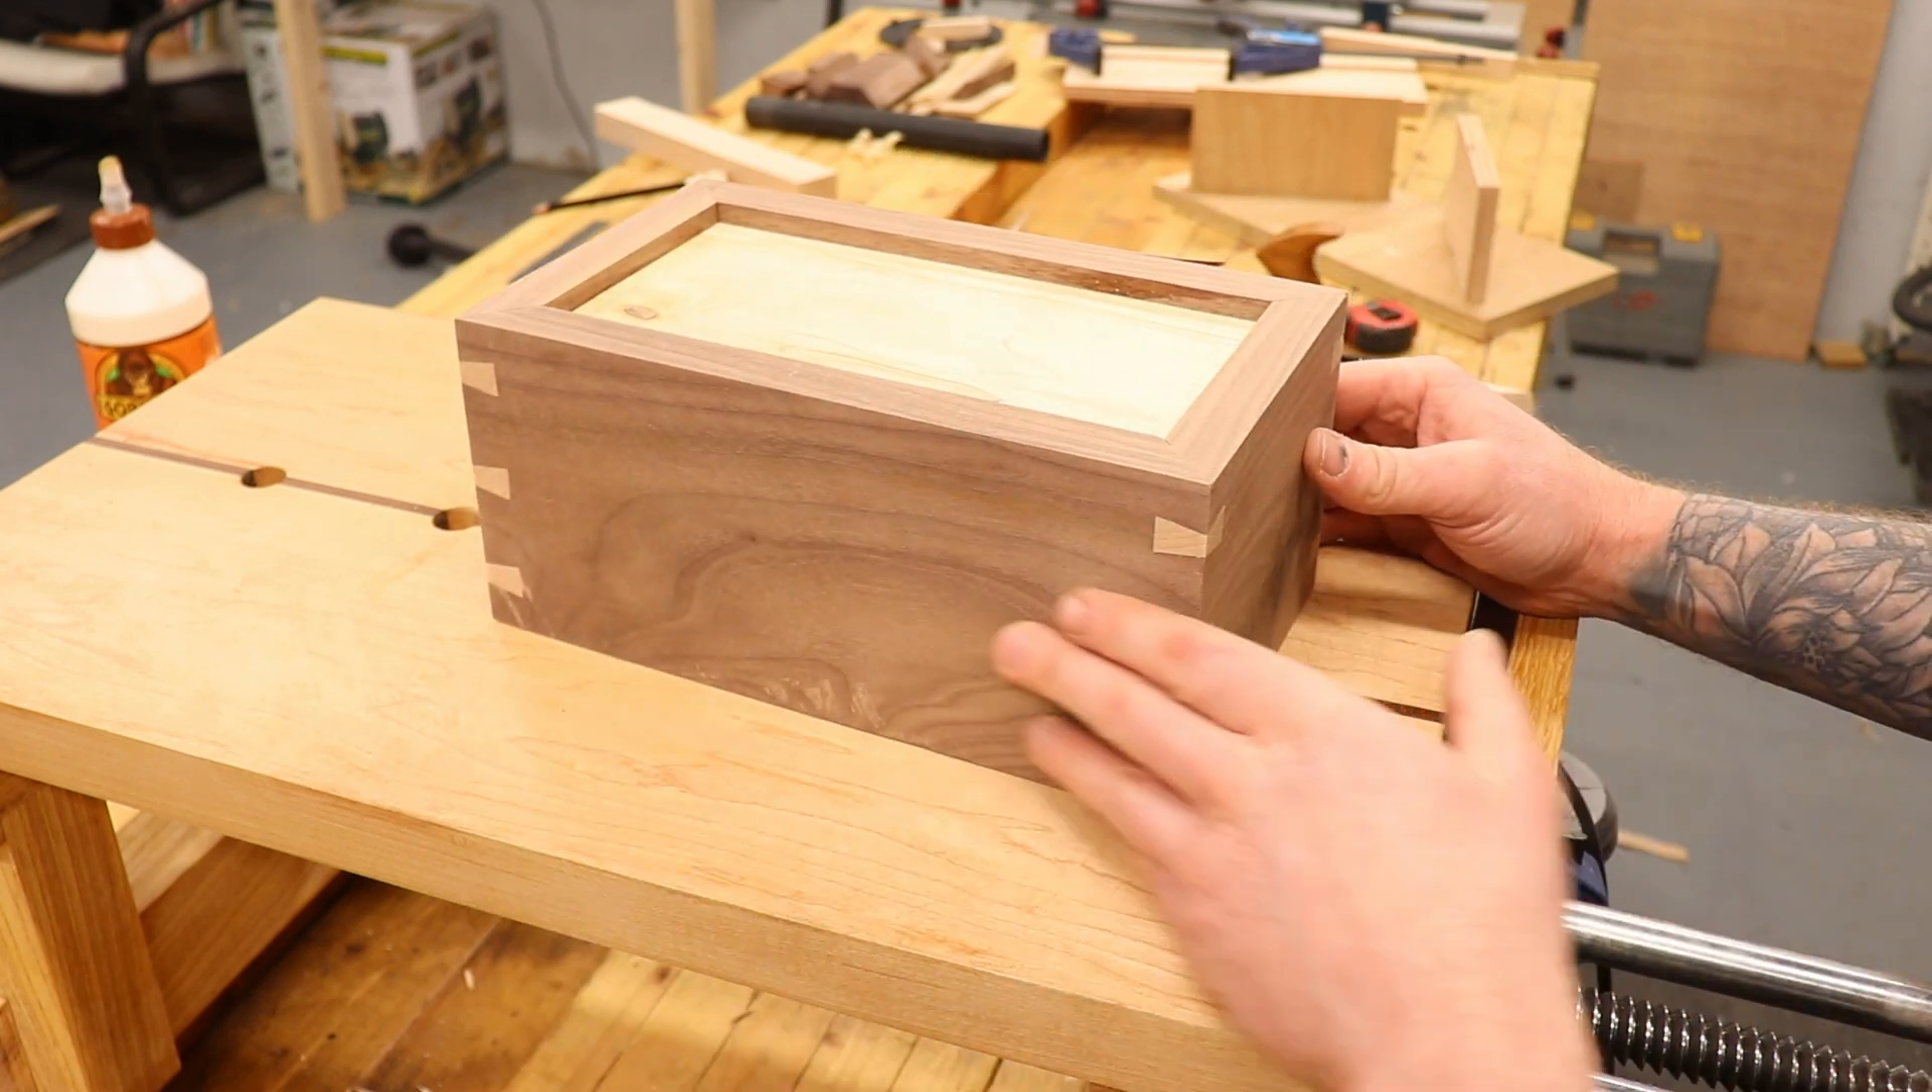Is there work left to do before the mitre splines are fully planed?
No.